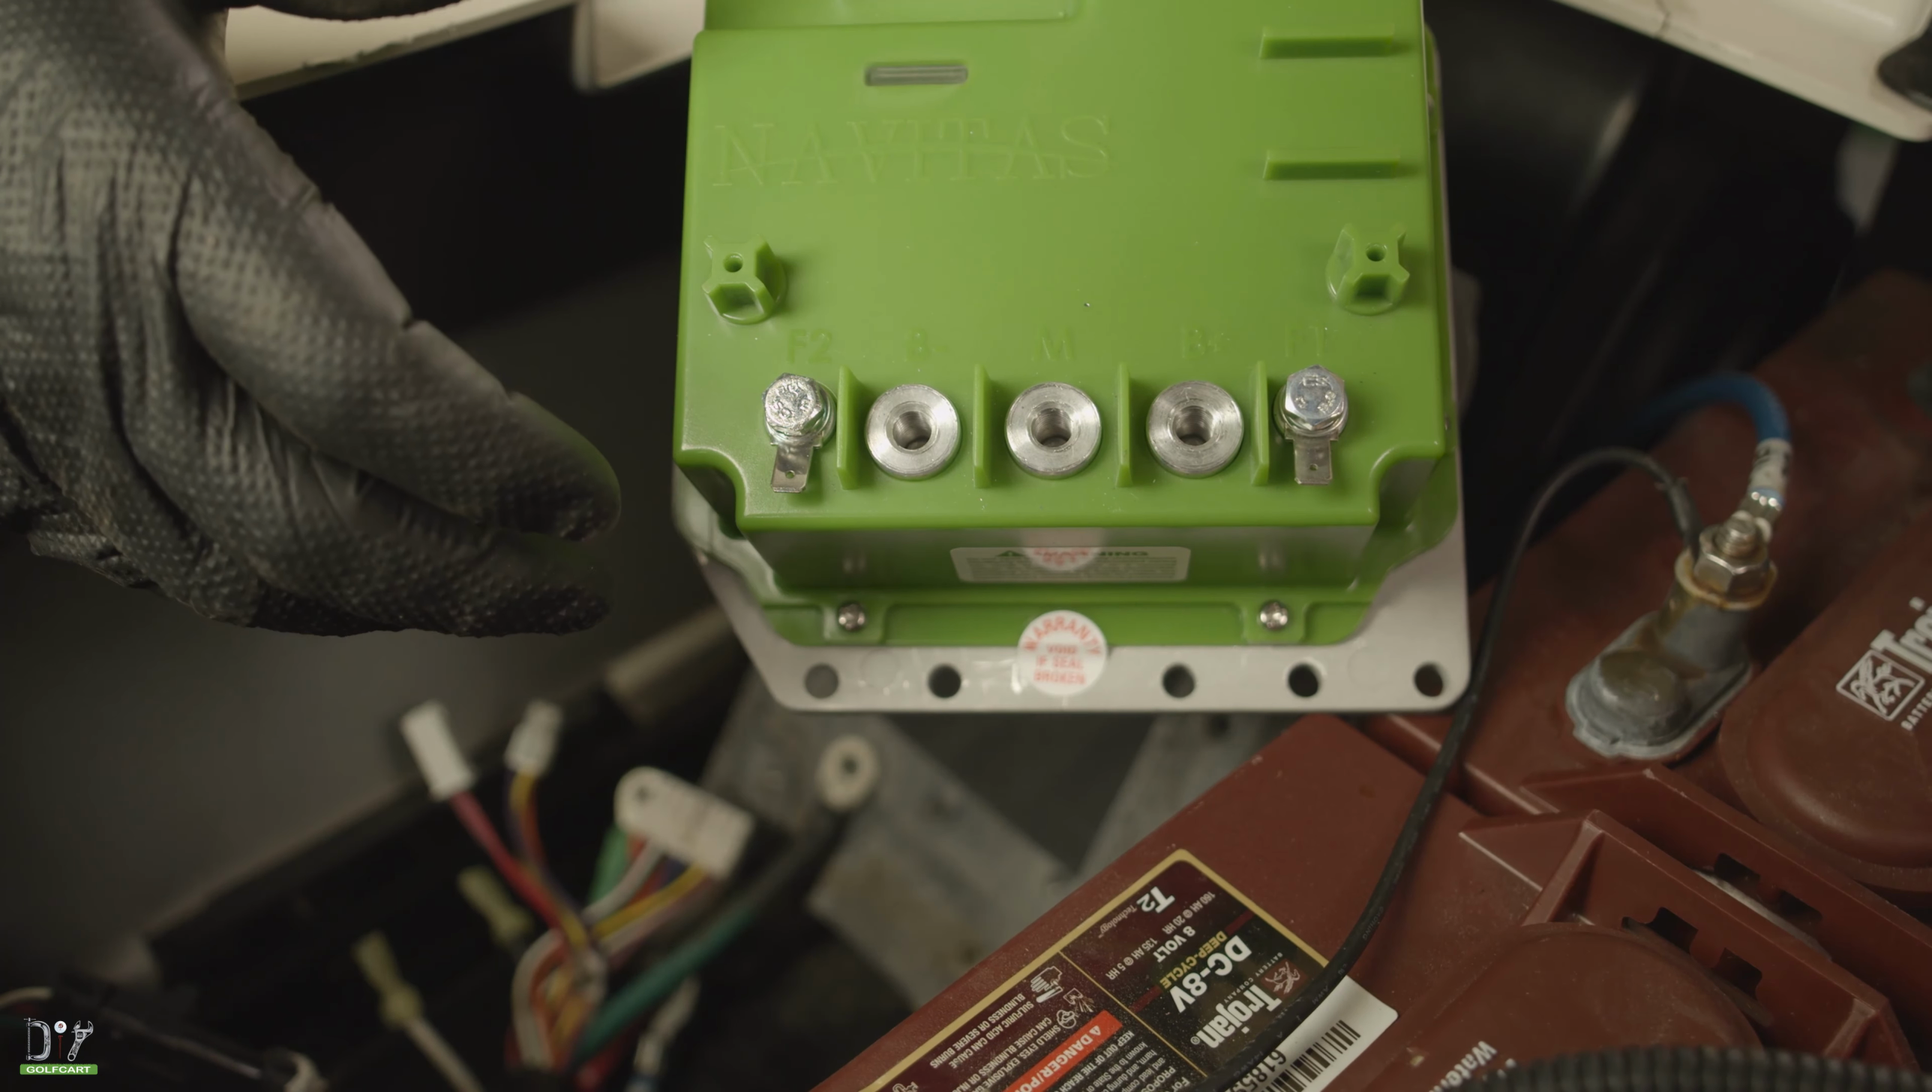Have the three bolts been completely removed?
Yes.